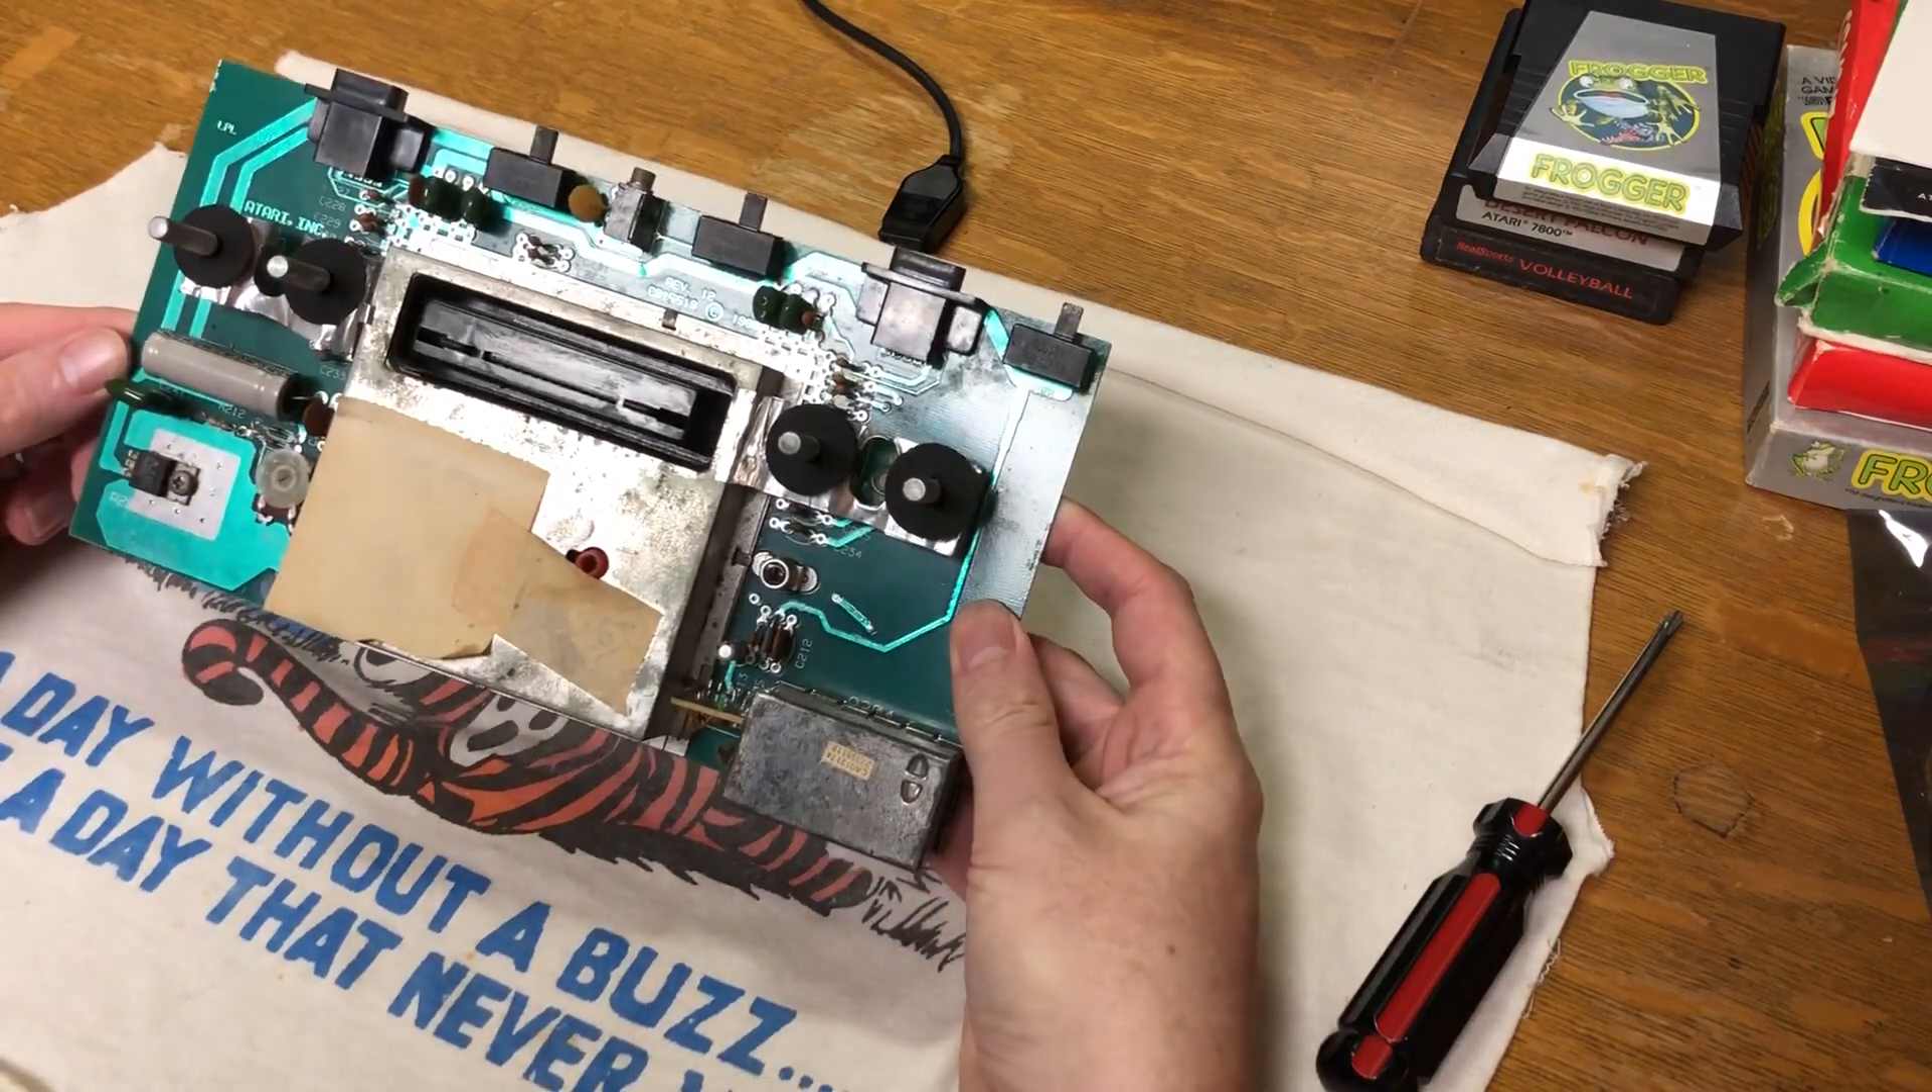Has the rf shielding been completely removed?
No.